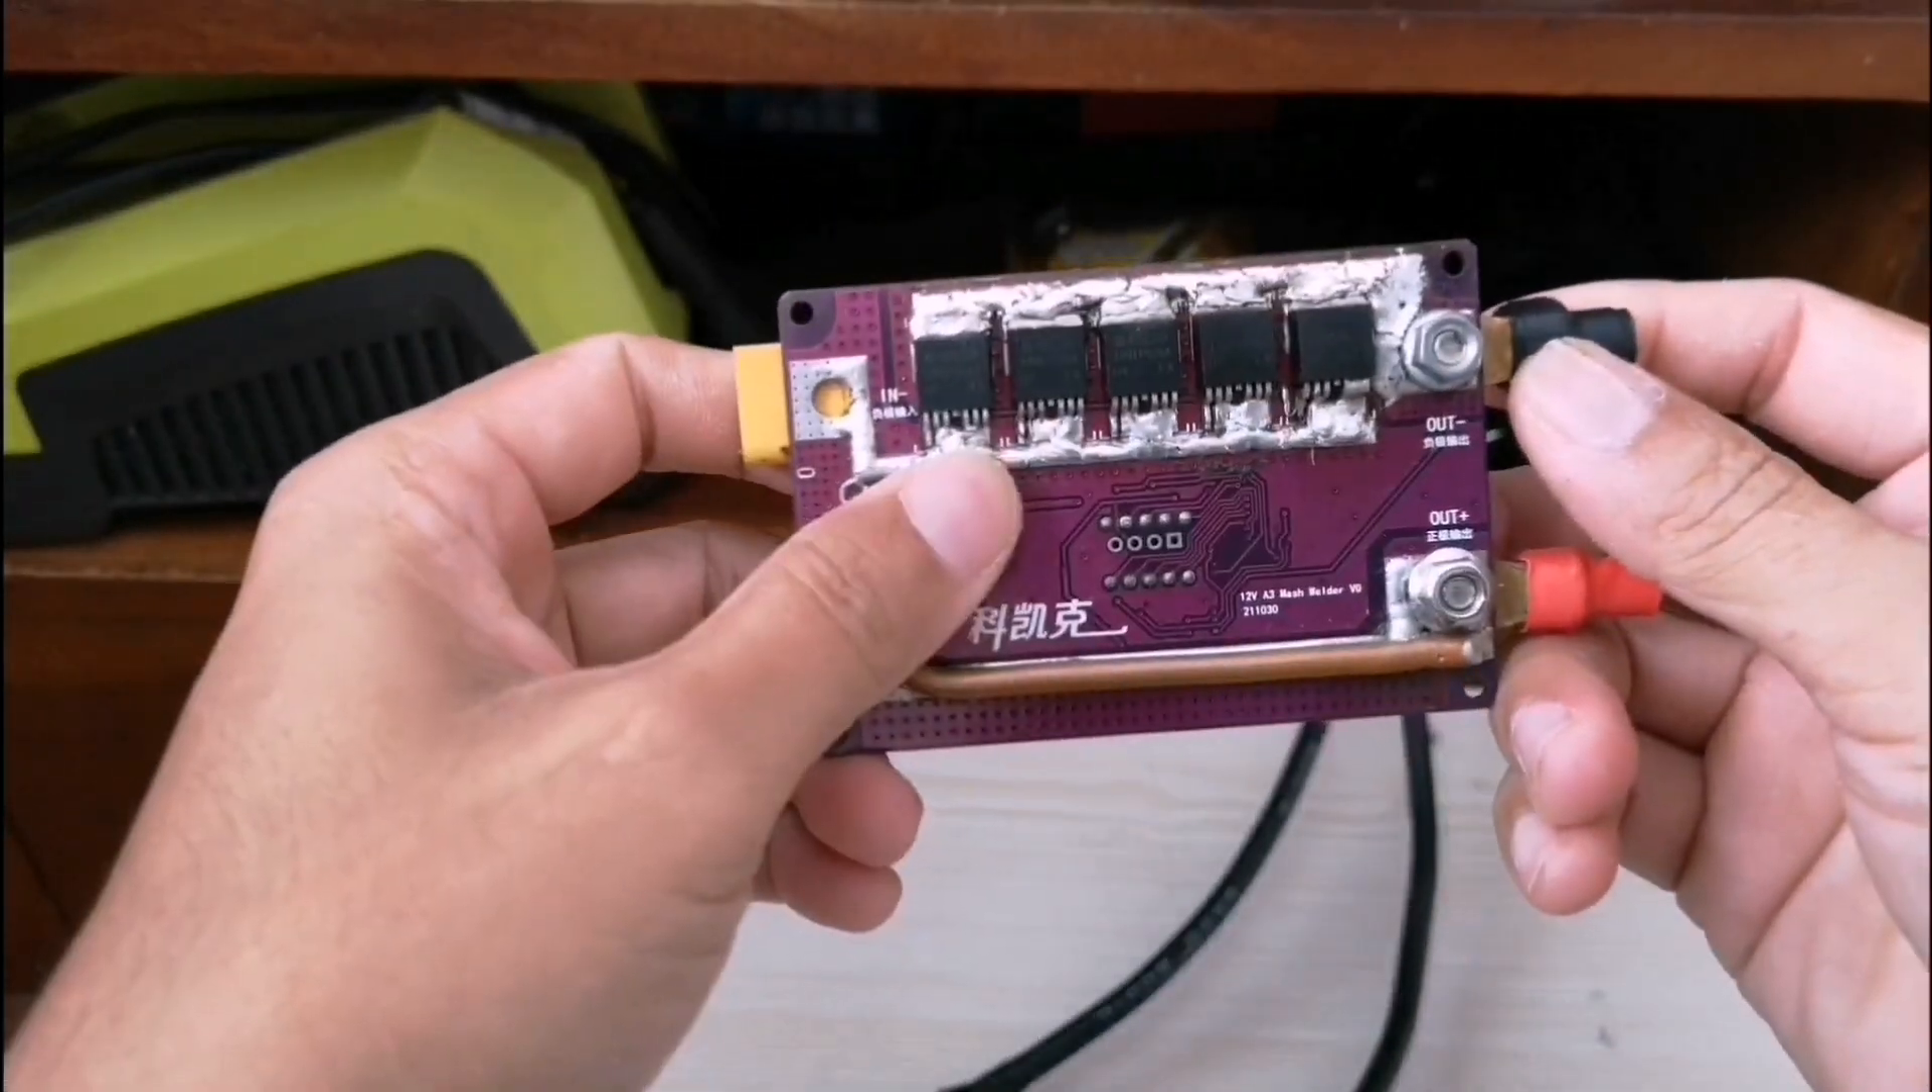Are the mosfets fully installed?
Yes.